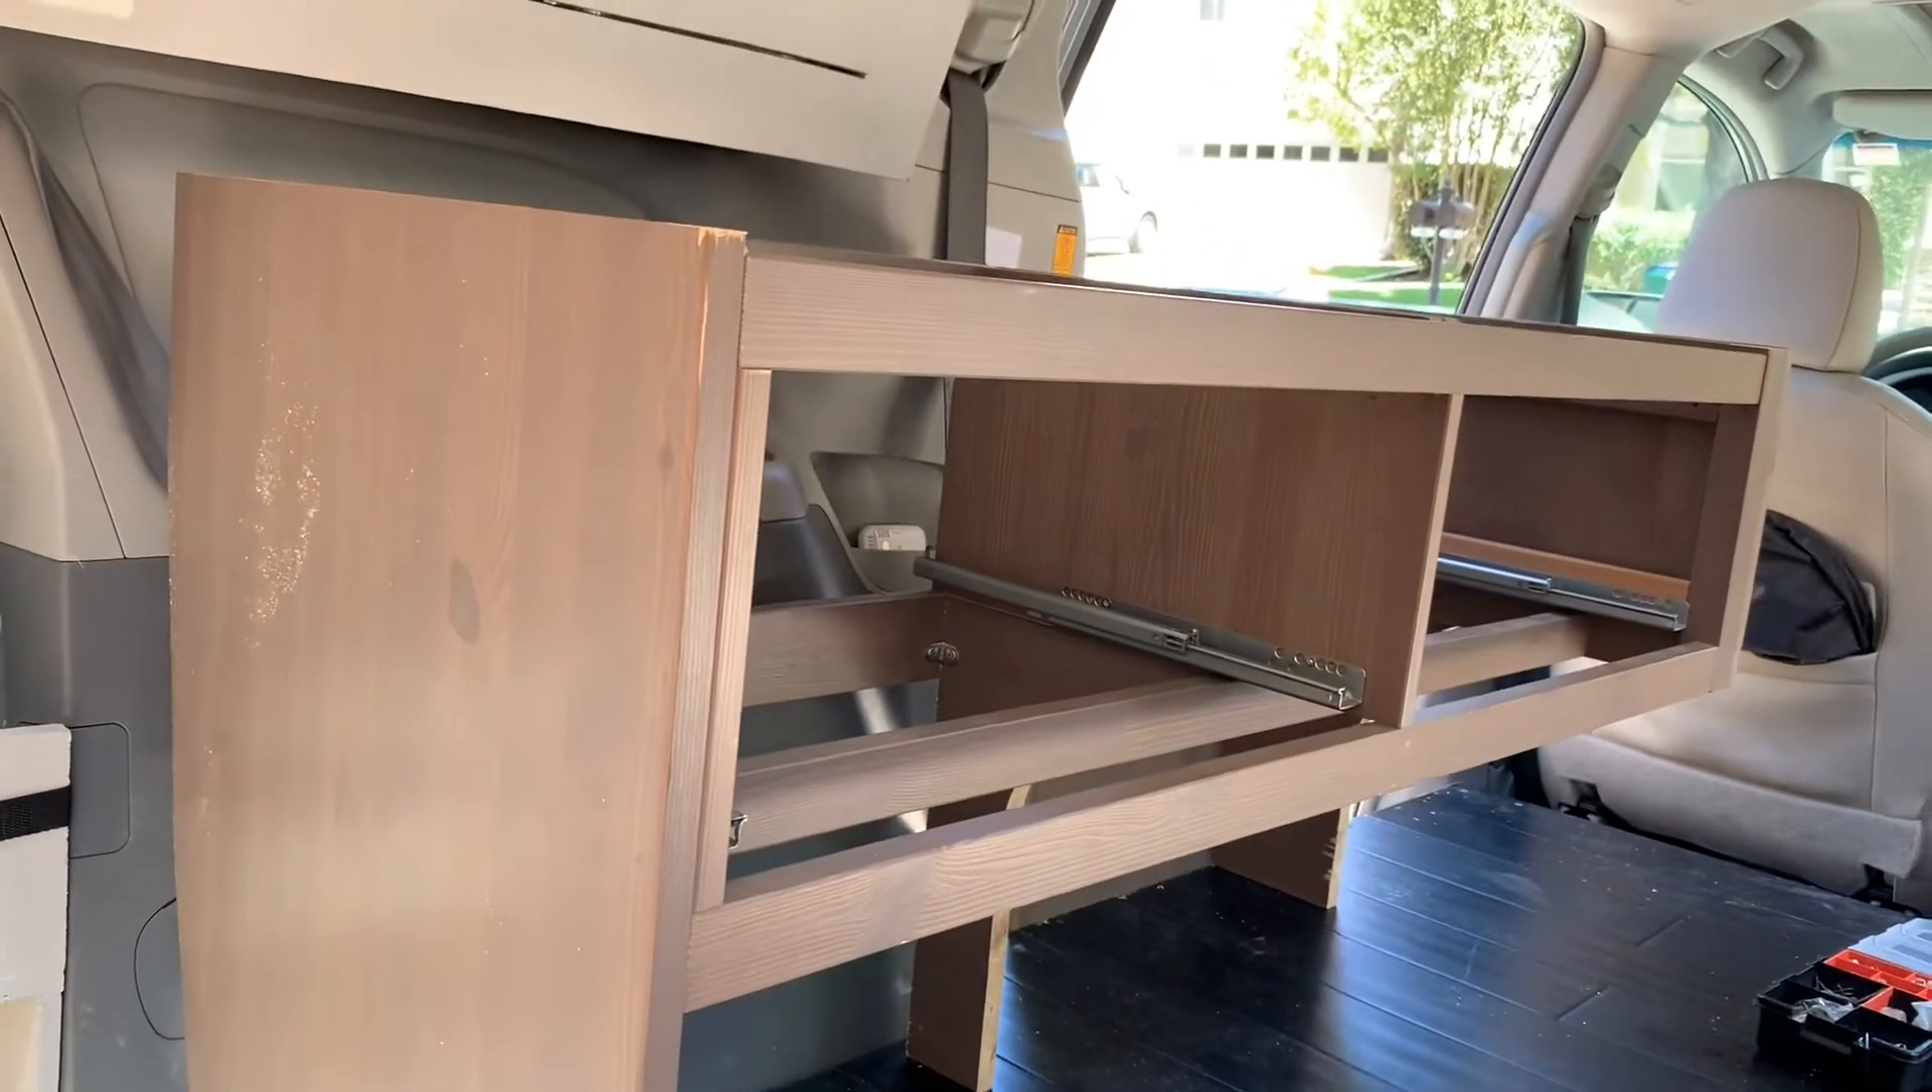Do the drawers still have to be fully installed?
Yes.